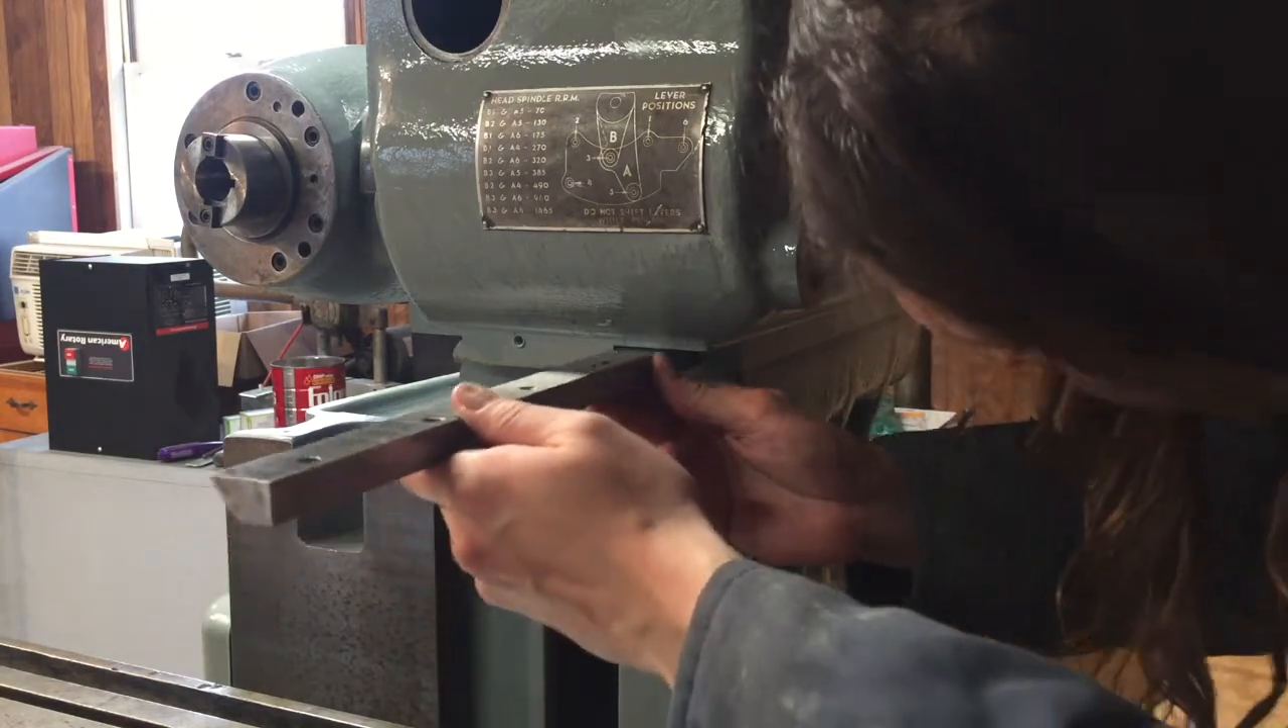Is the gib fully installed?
No.